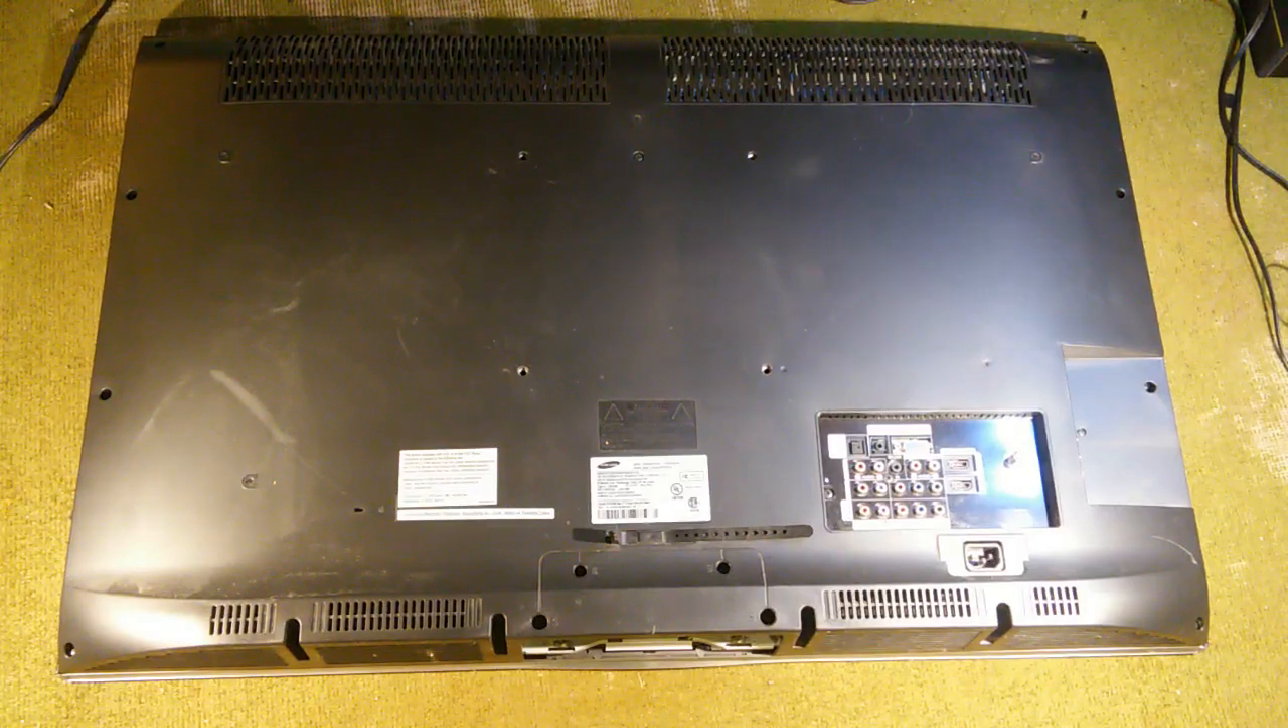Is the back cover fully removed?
No.